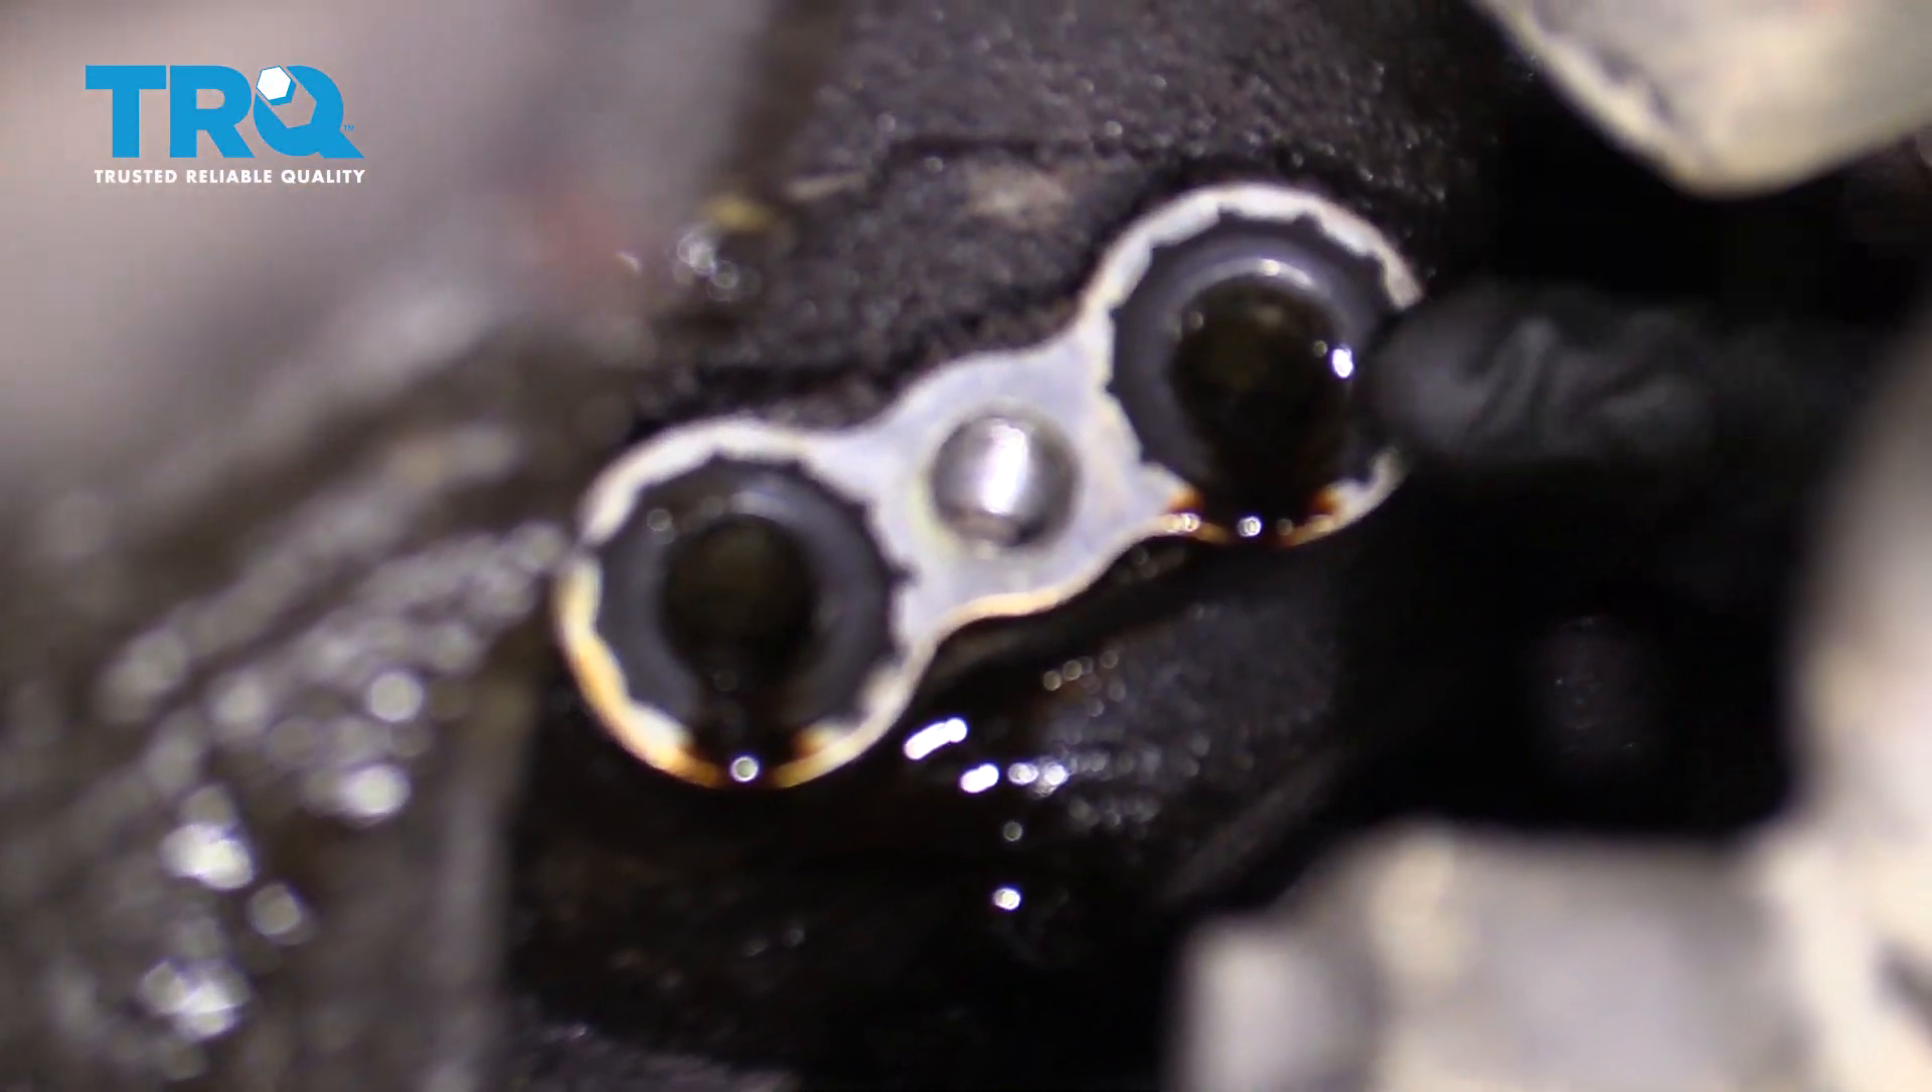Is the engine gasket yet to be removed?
Yes.